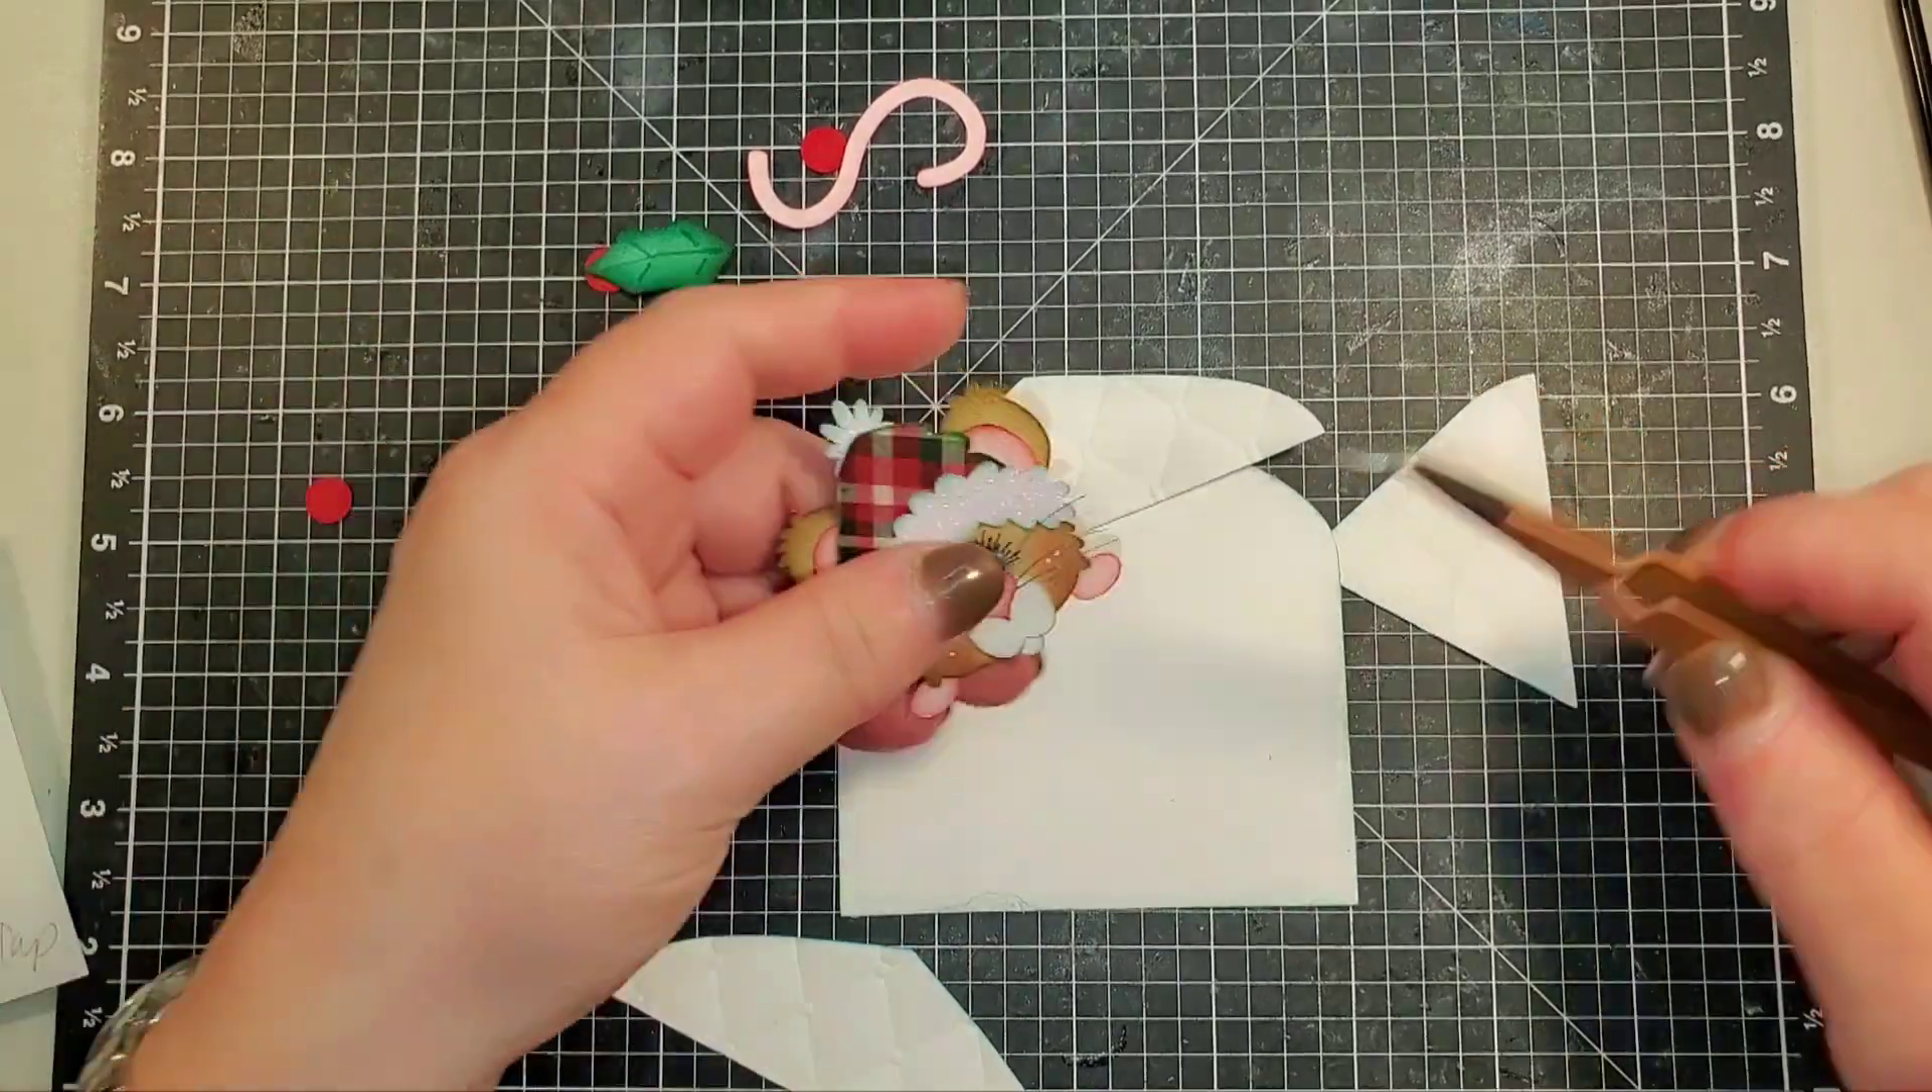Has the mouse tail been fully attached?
No.